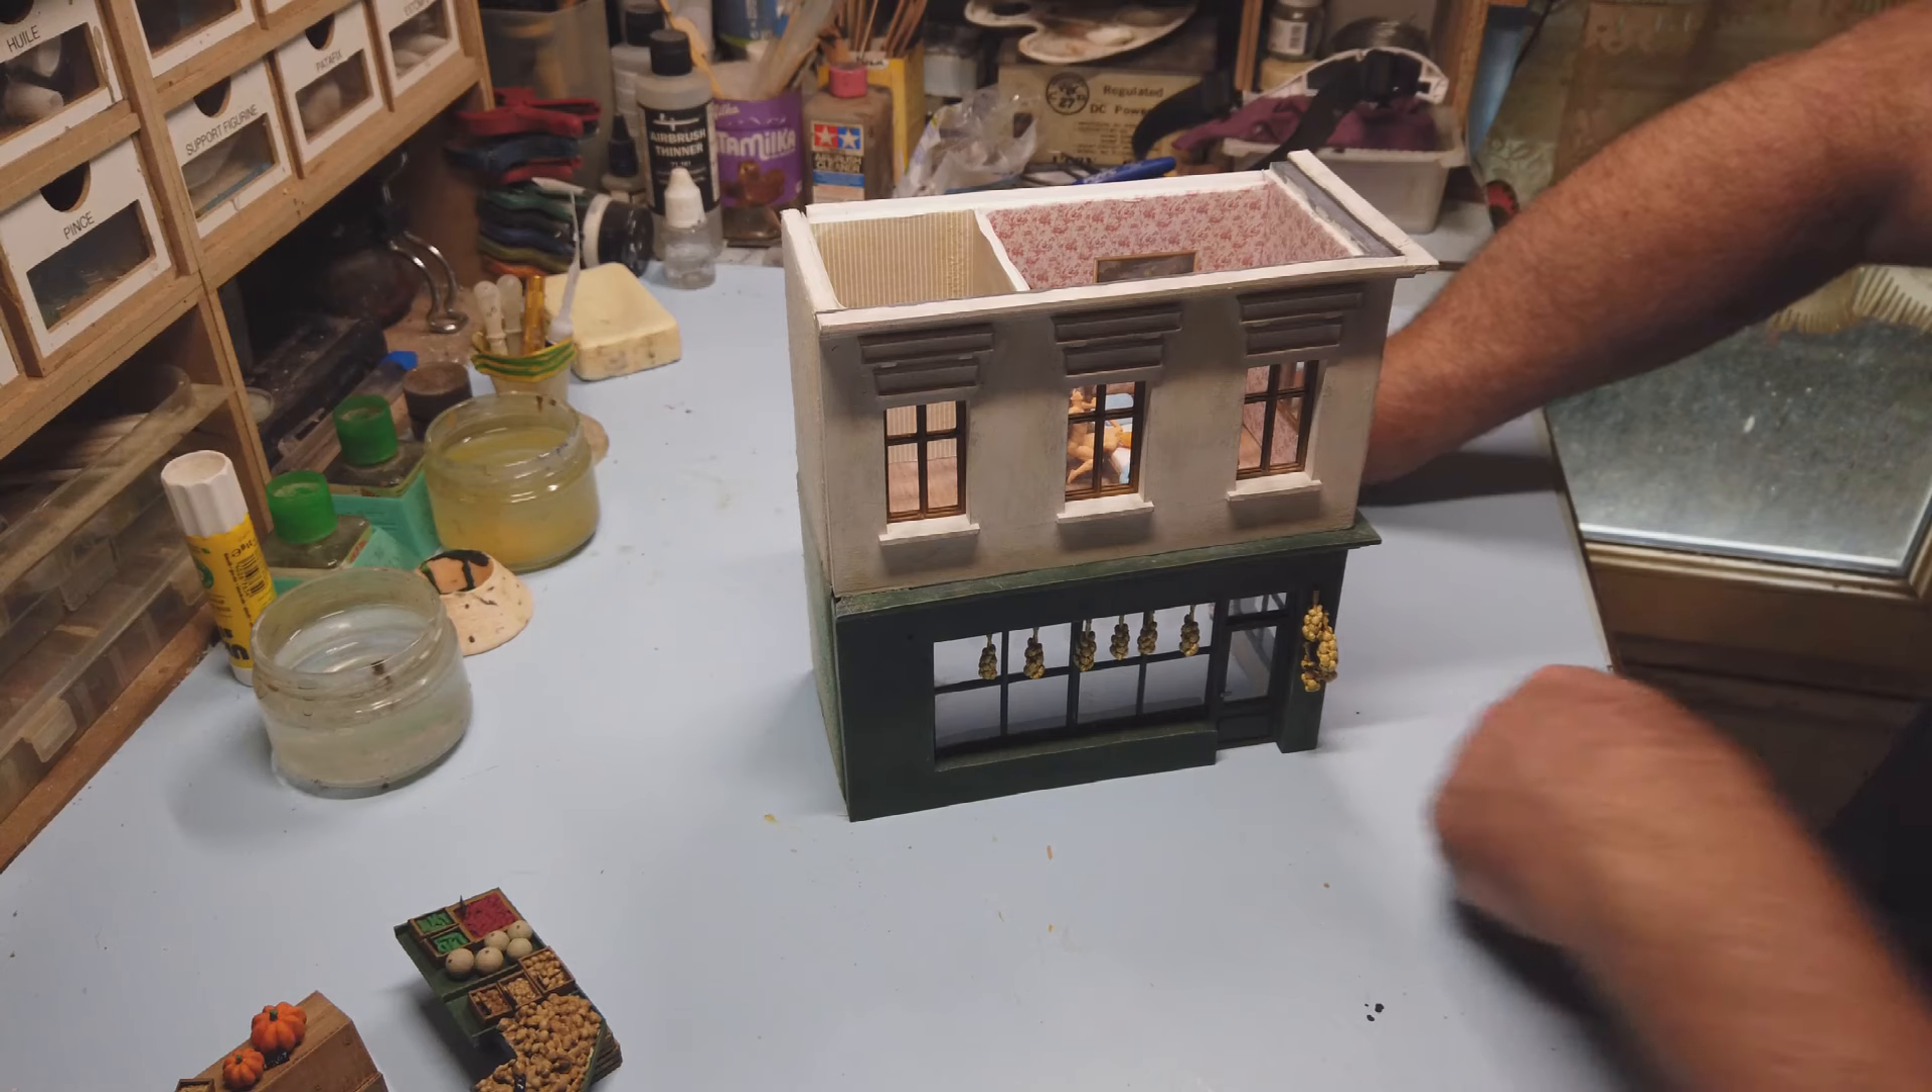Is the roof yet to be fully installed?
Yes.